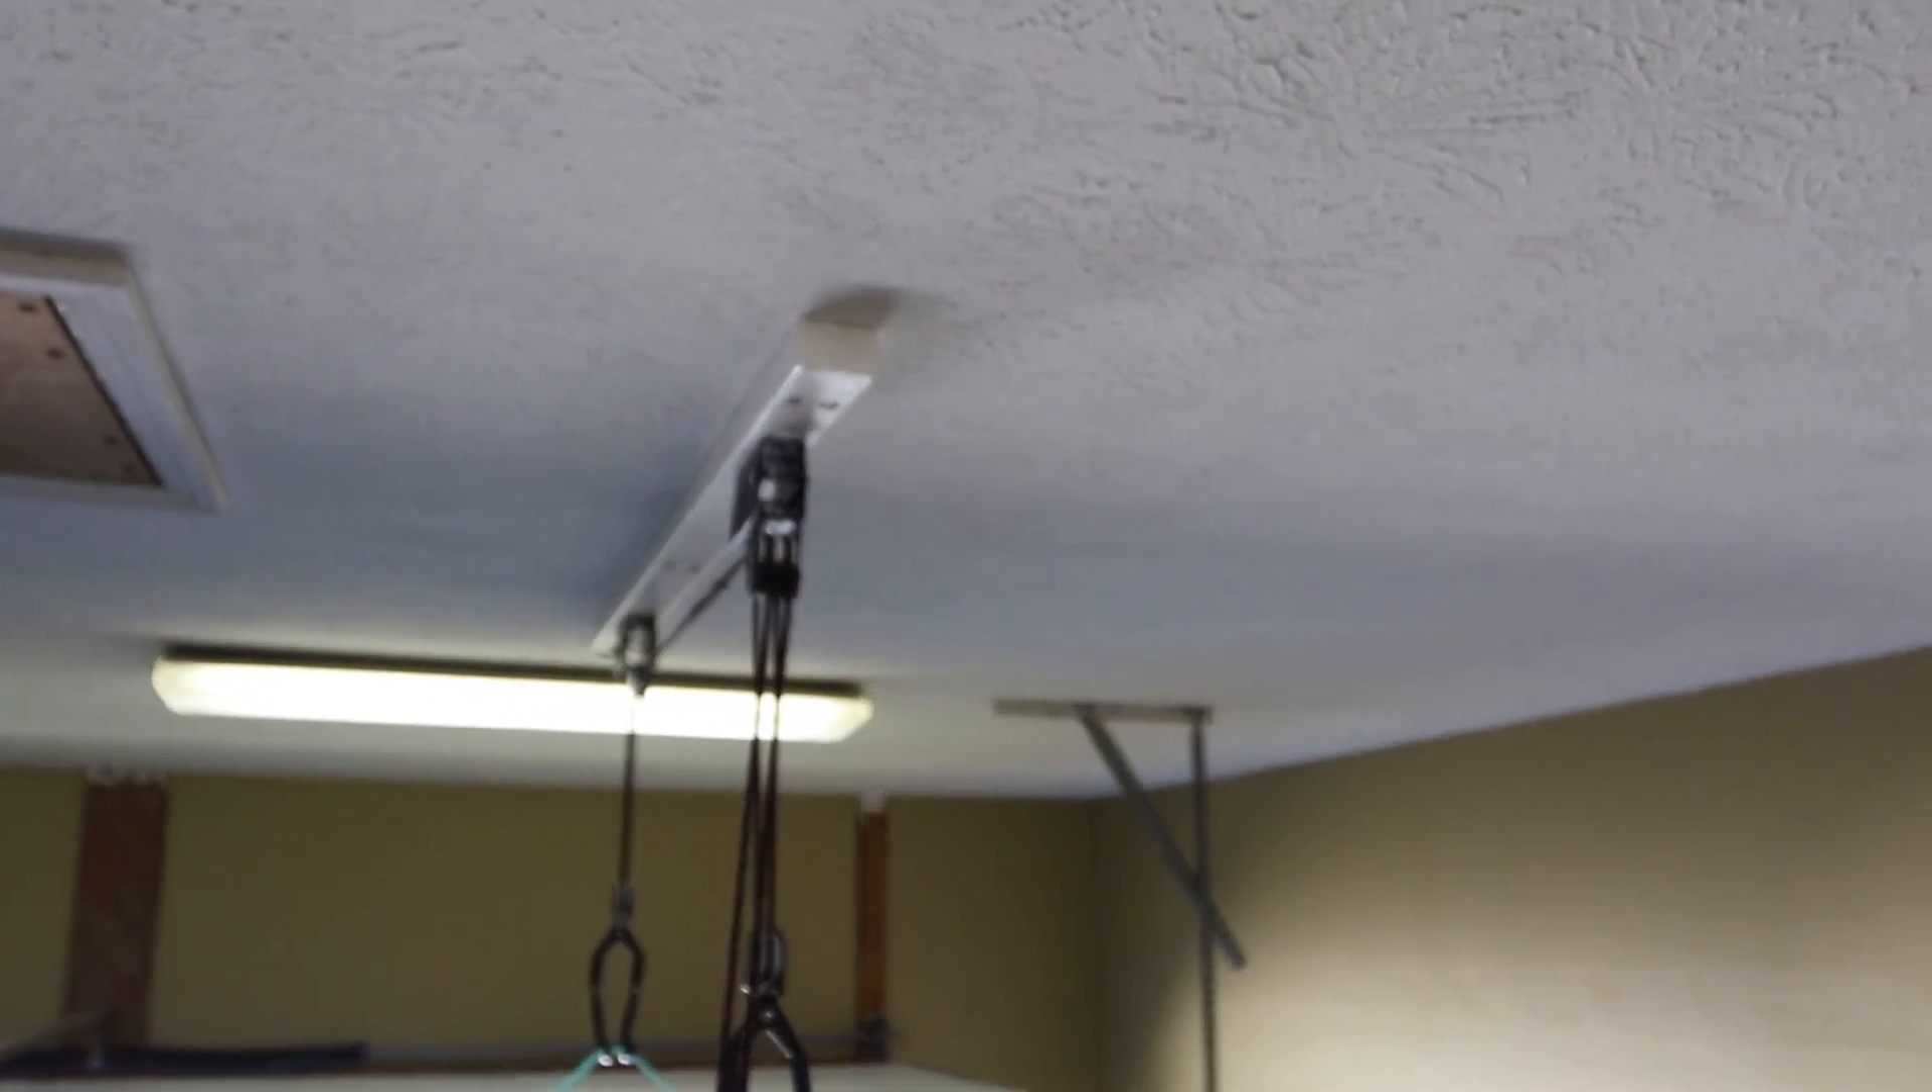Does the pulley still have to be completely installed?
No.